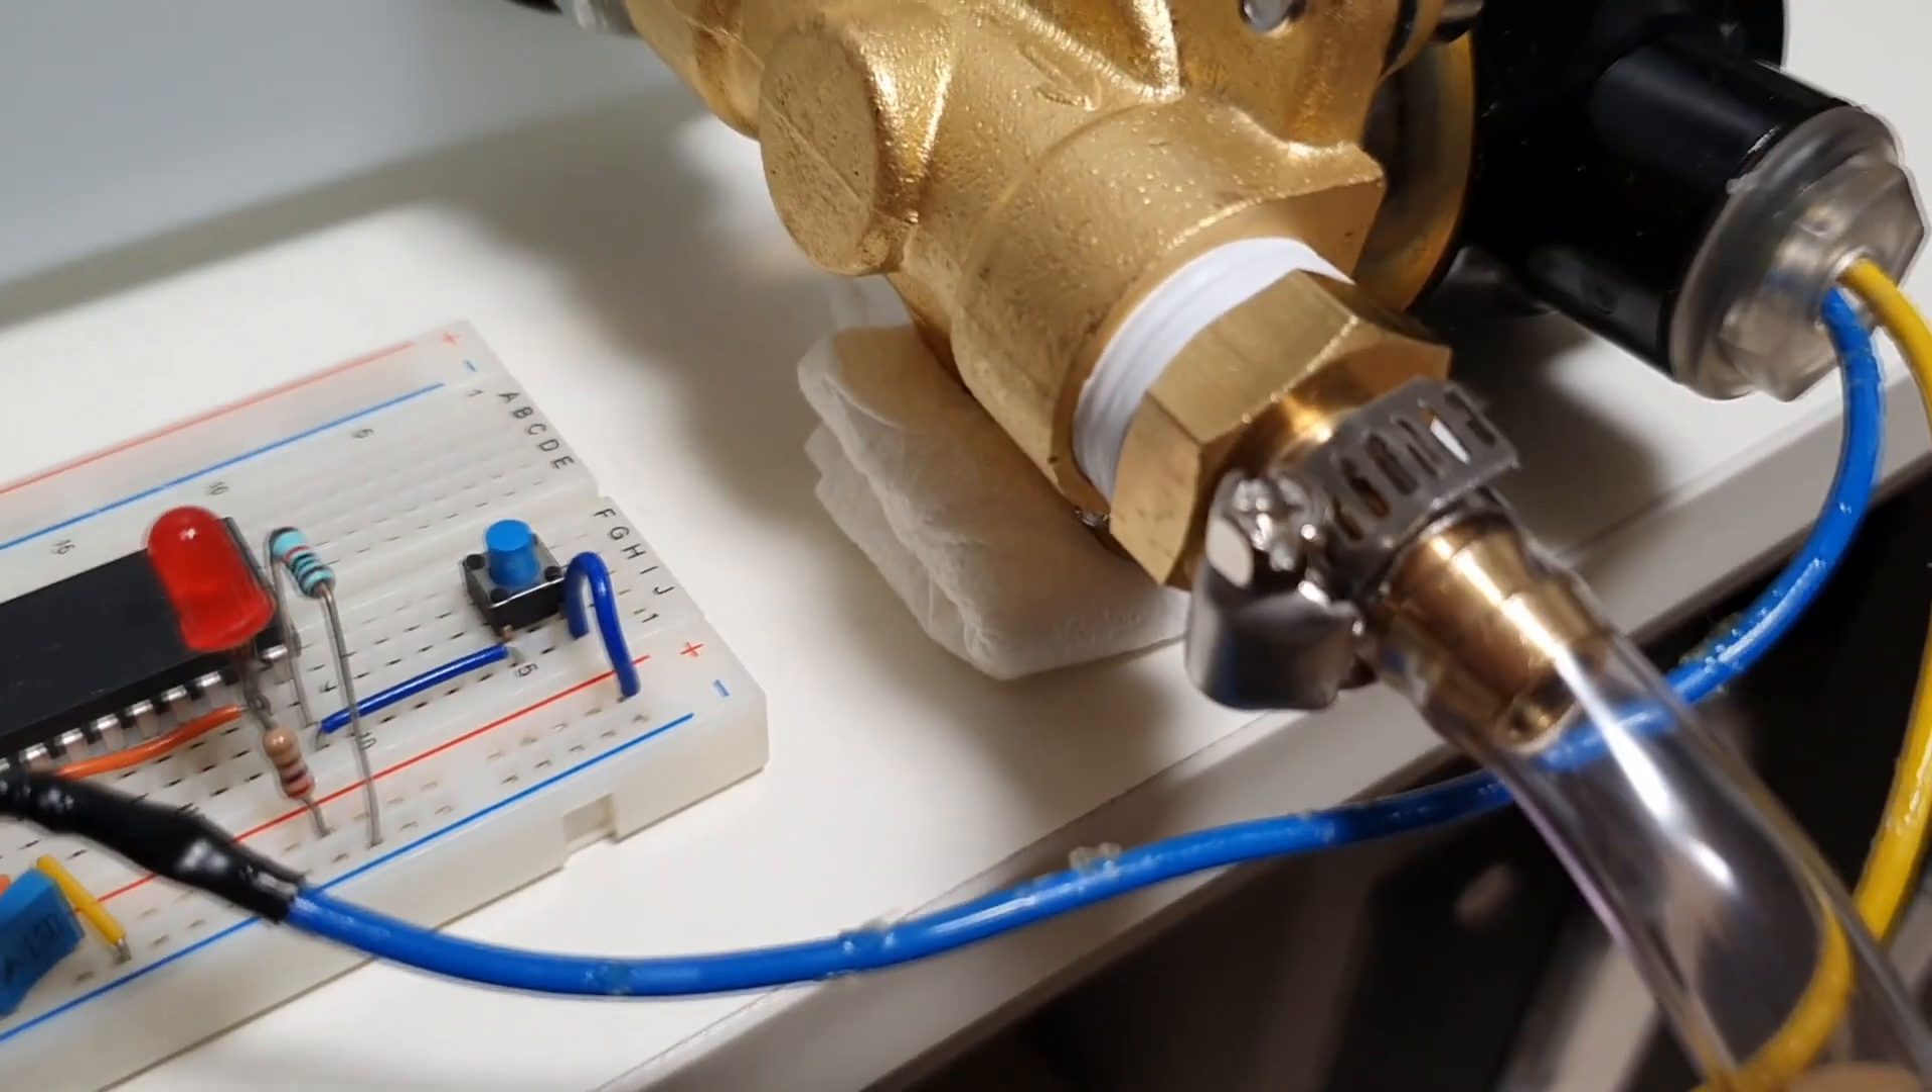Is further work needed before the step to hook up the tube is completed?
No.